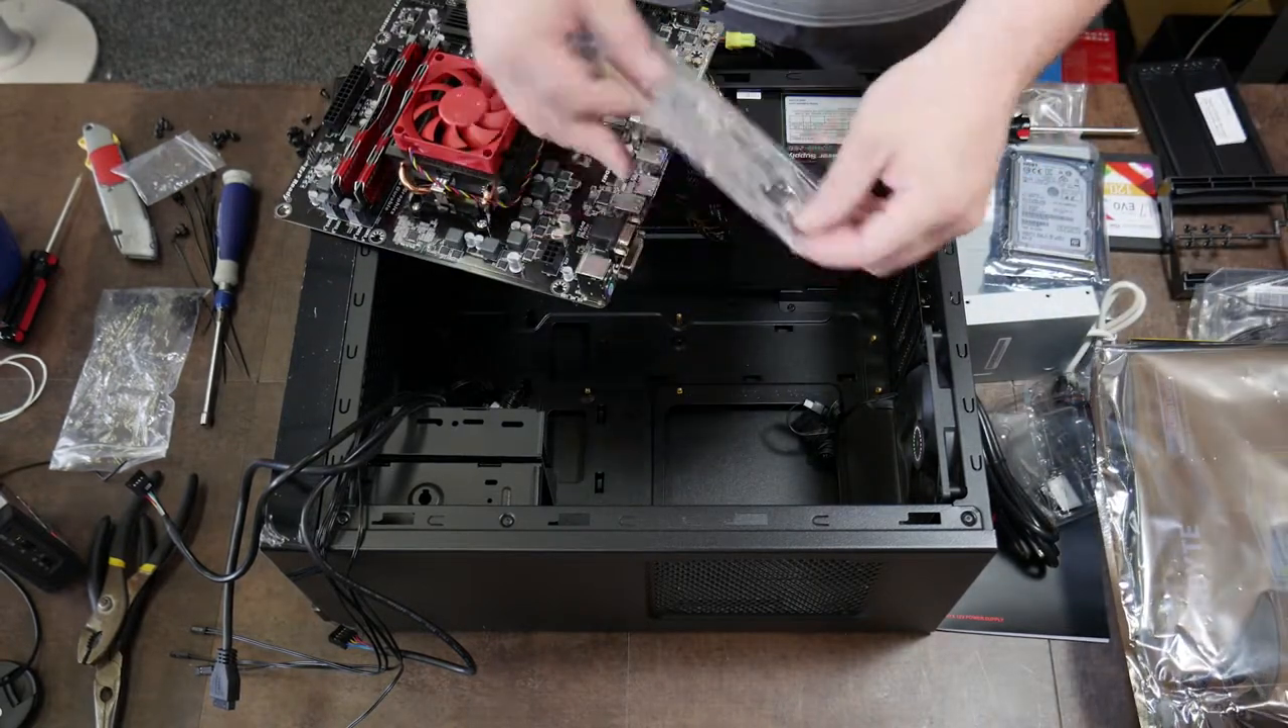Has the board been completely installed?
No.